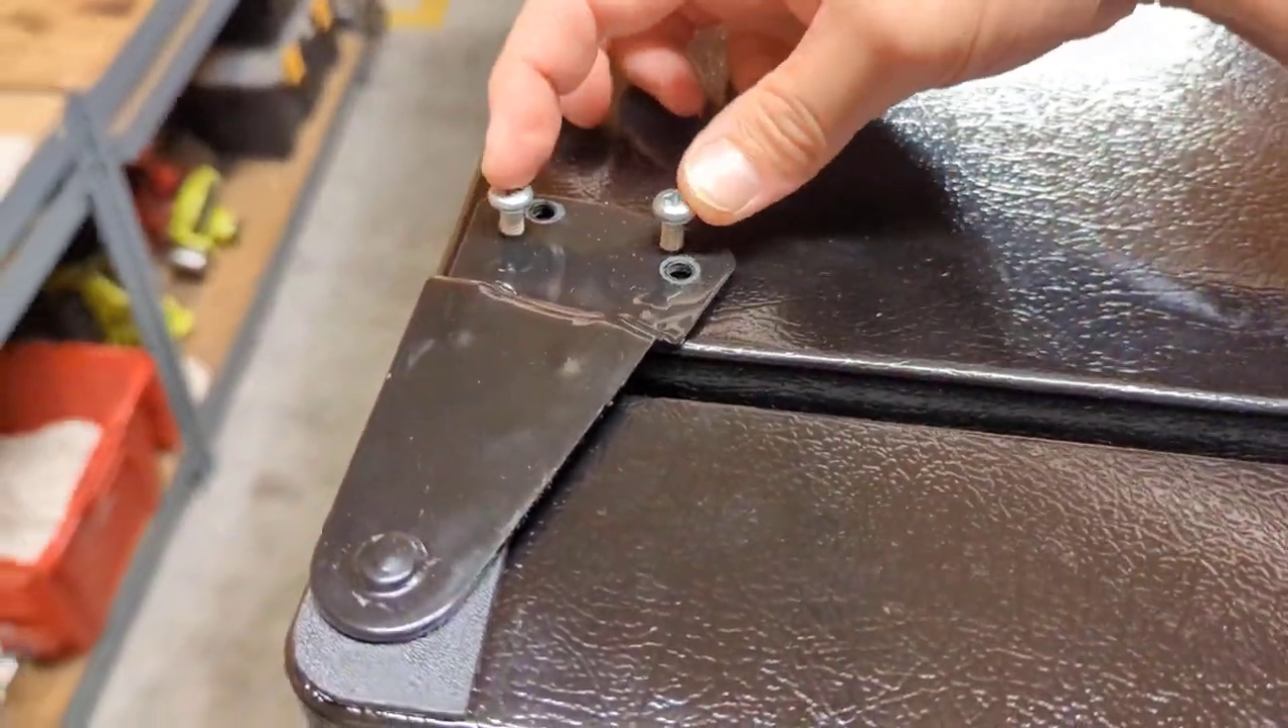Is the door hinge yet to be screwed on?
Yes.